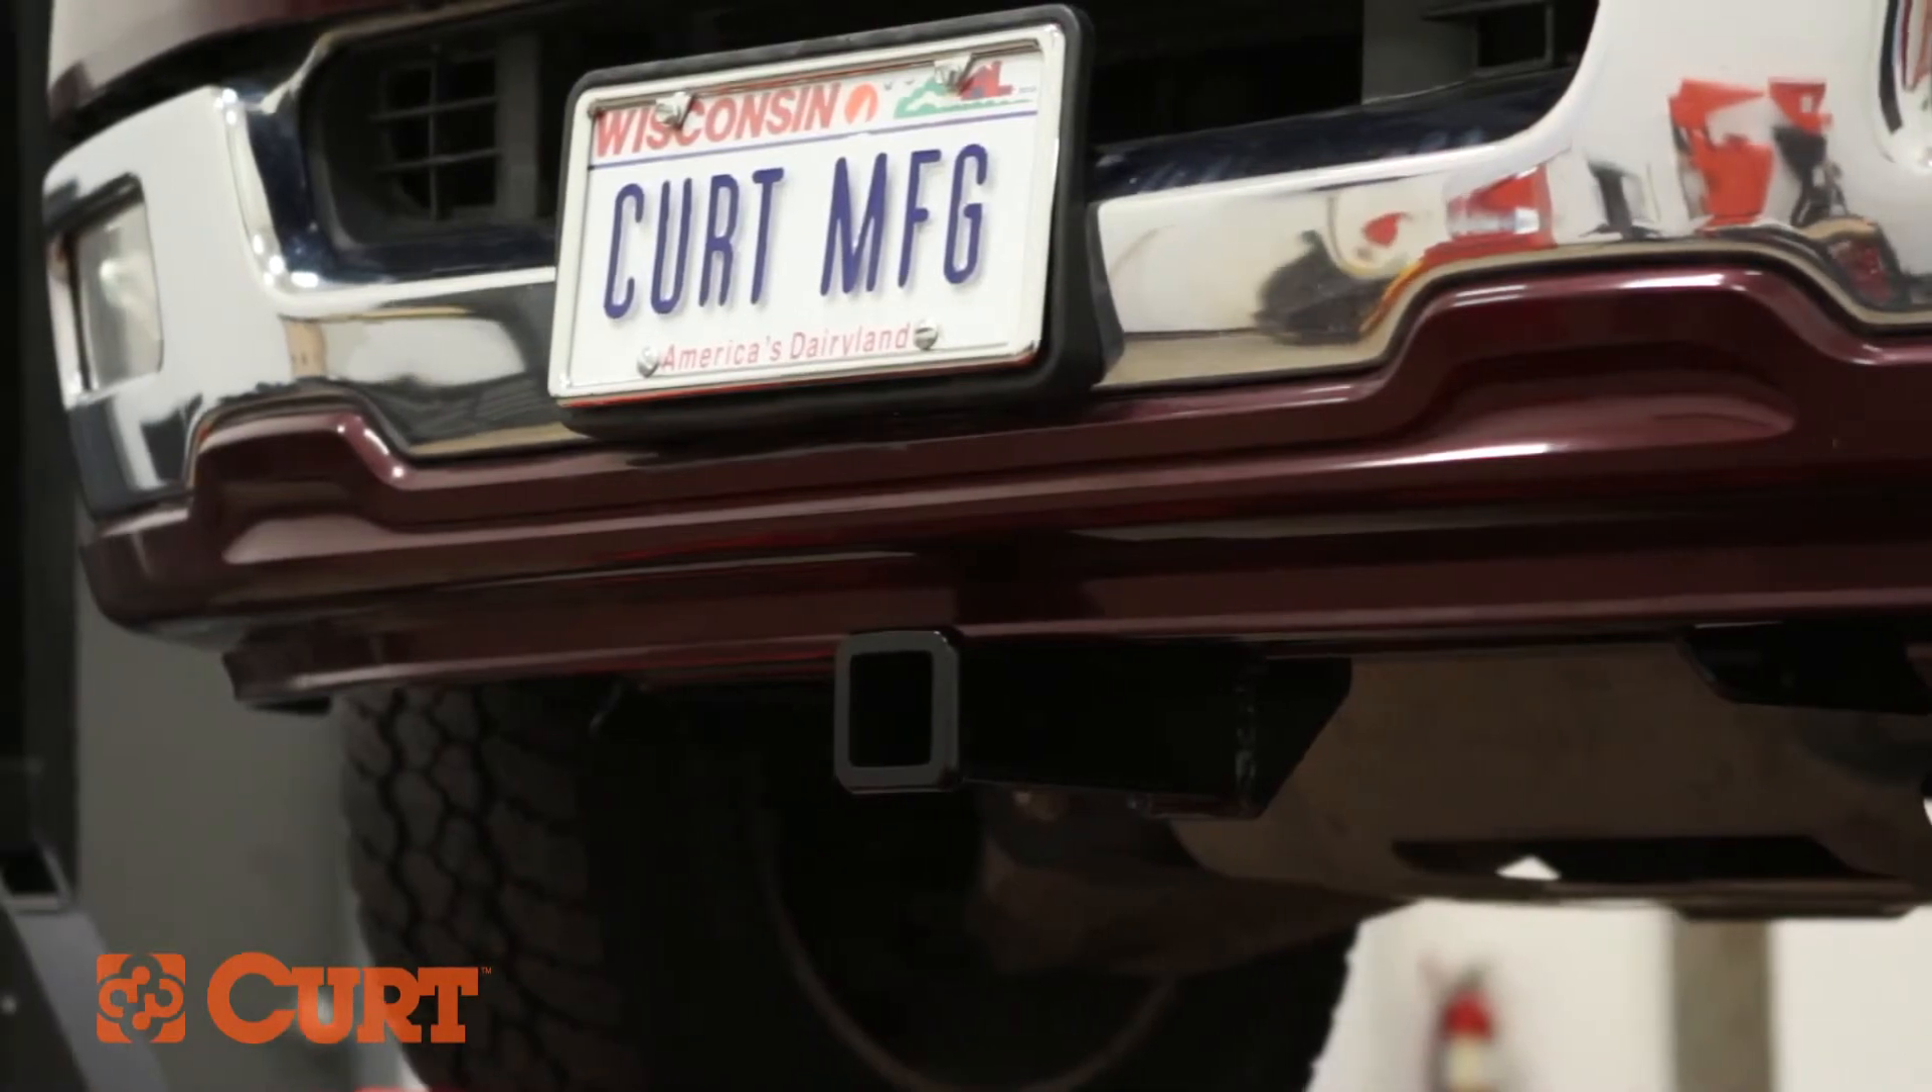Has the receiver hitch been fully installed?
Yes.